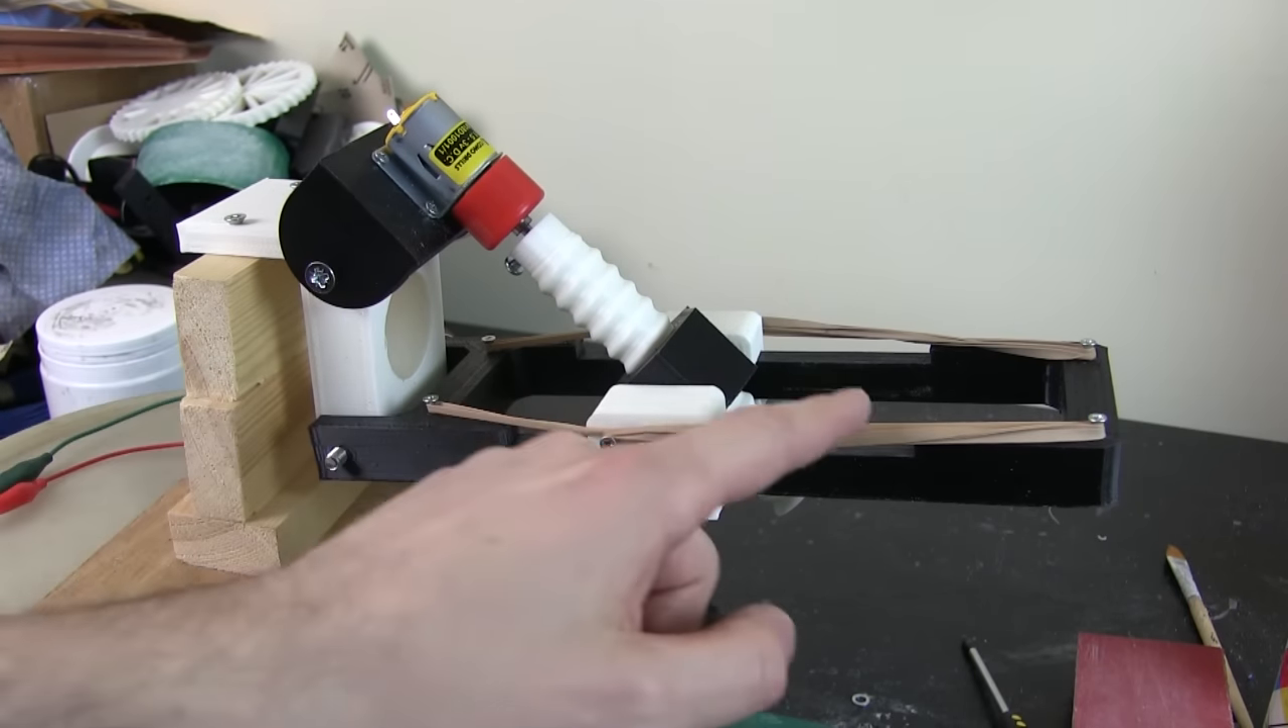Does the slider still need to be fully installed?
No.